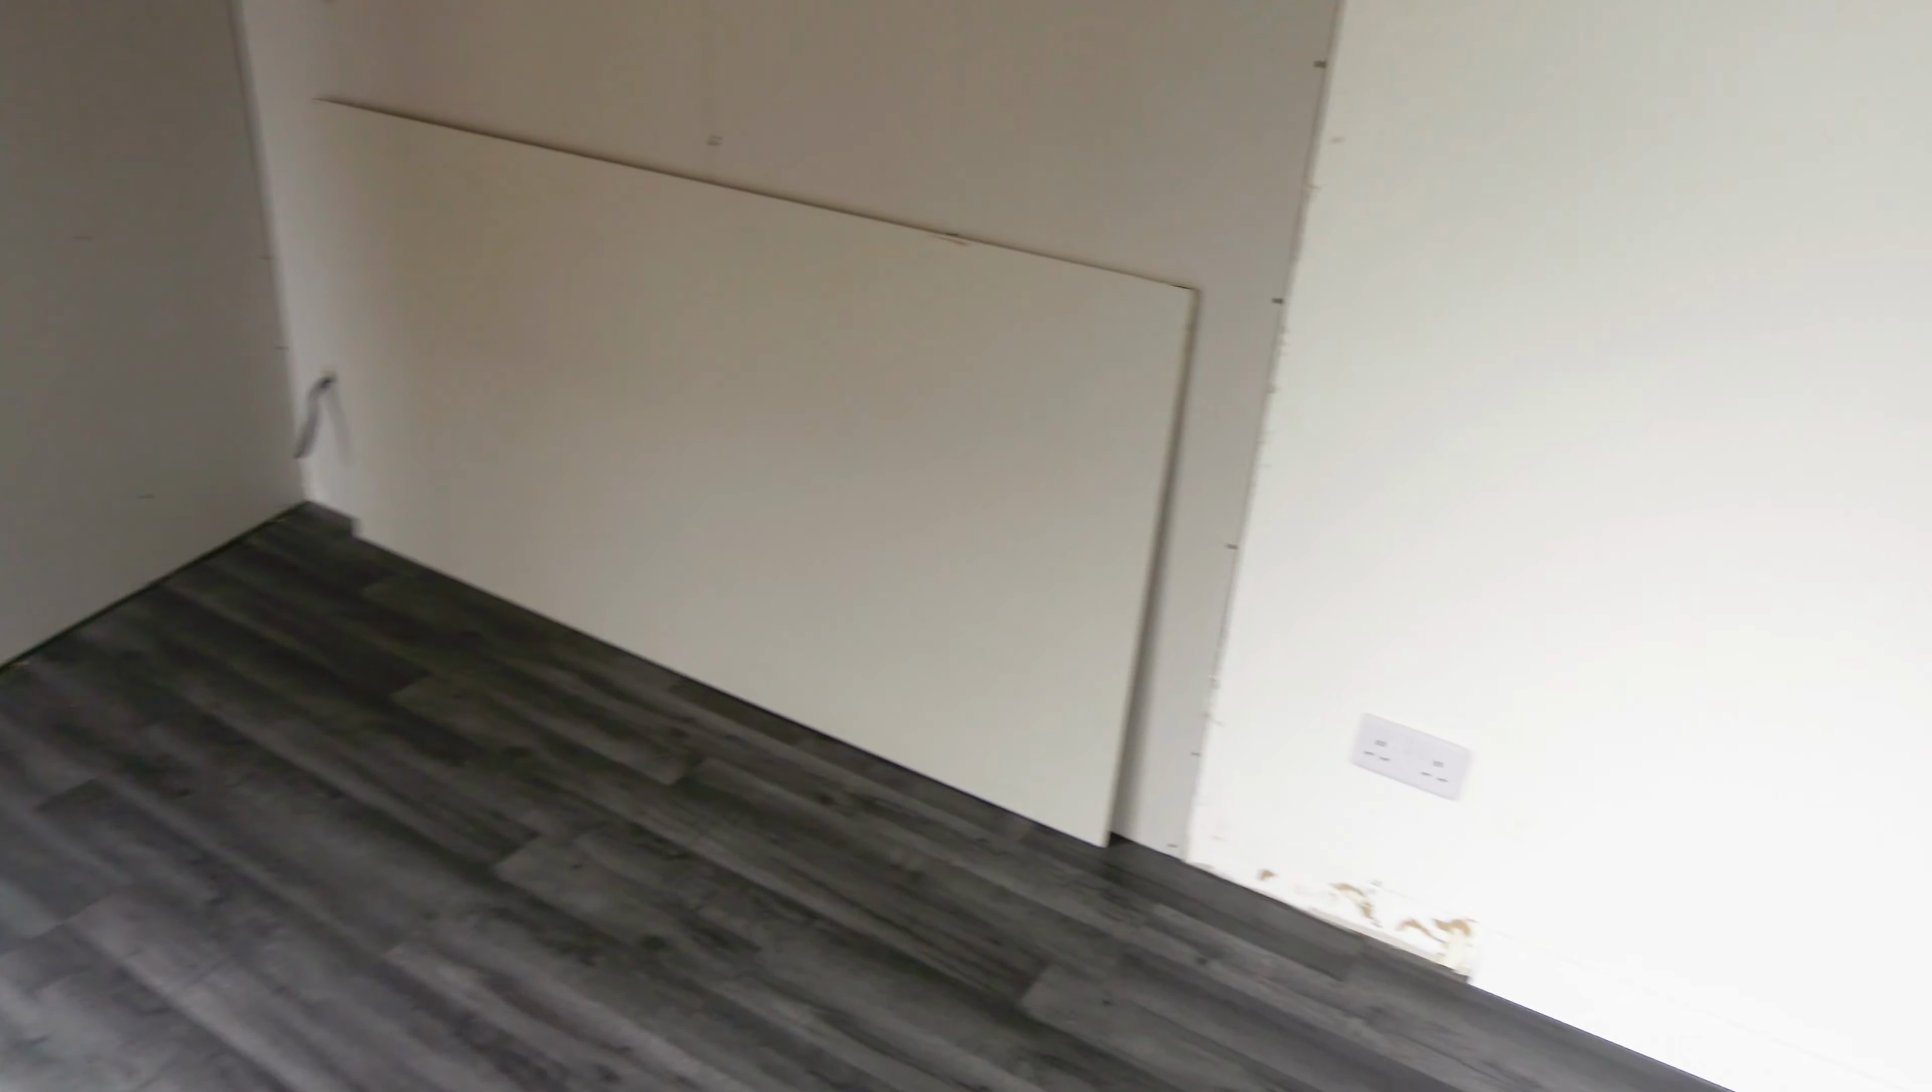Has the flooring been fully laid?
Yes.